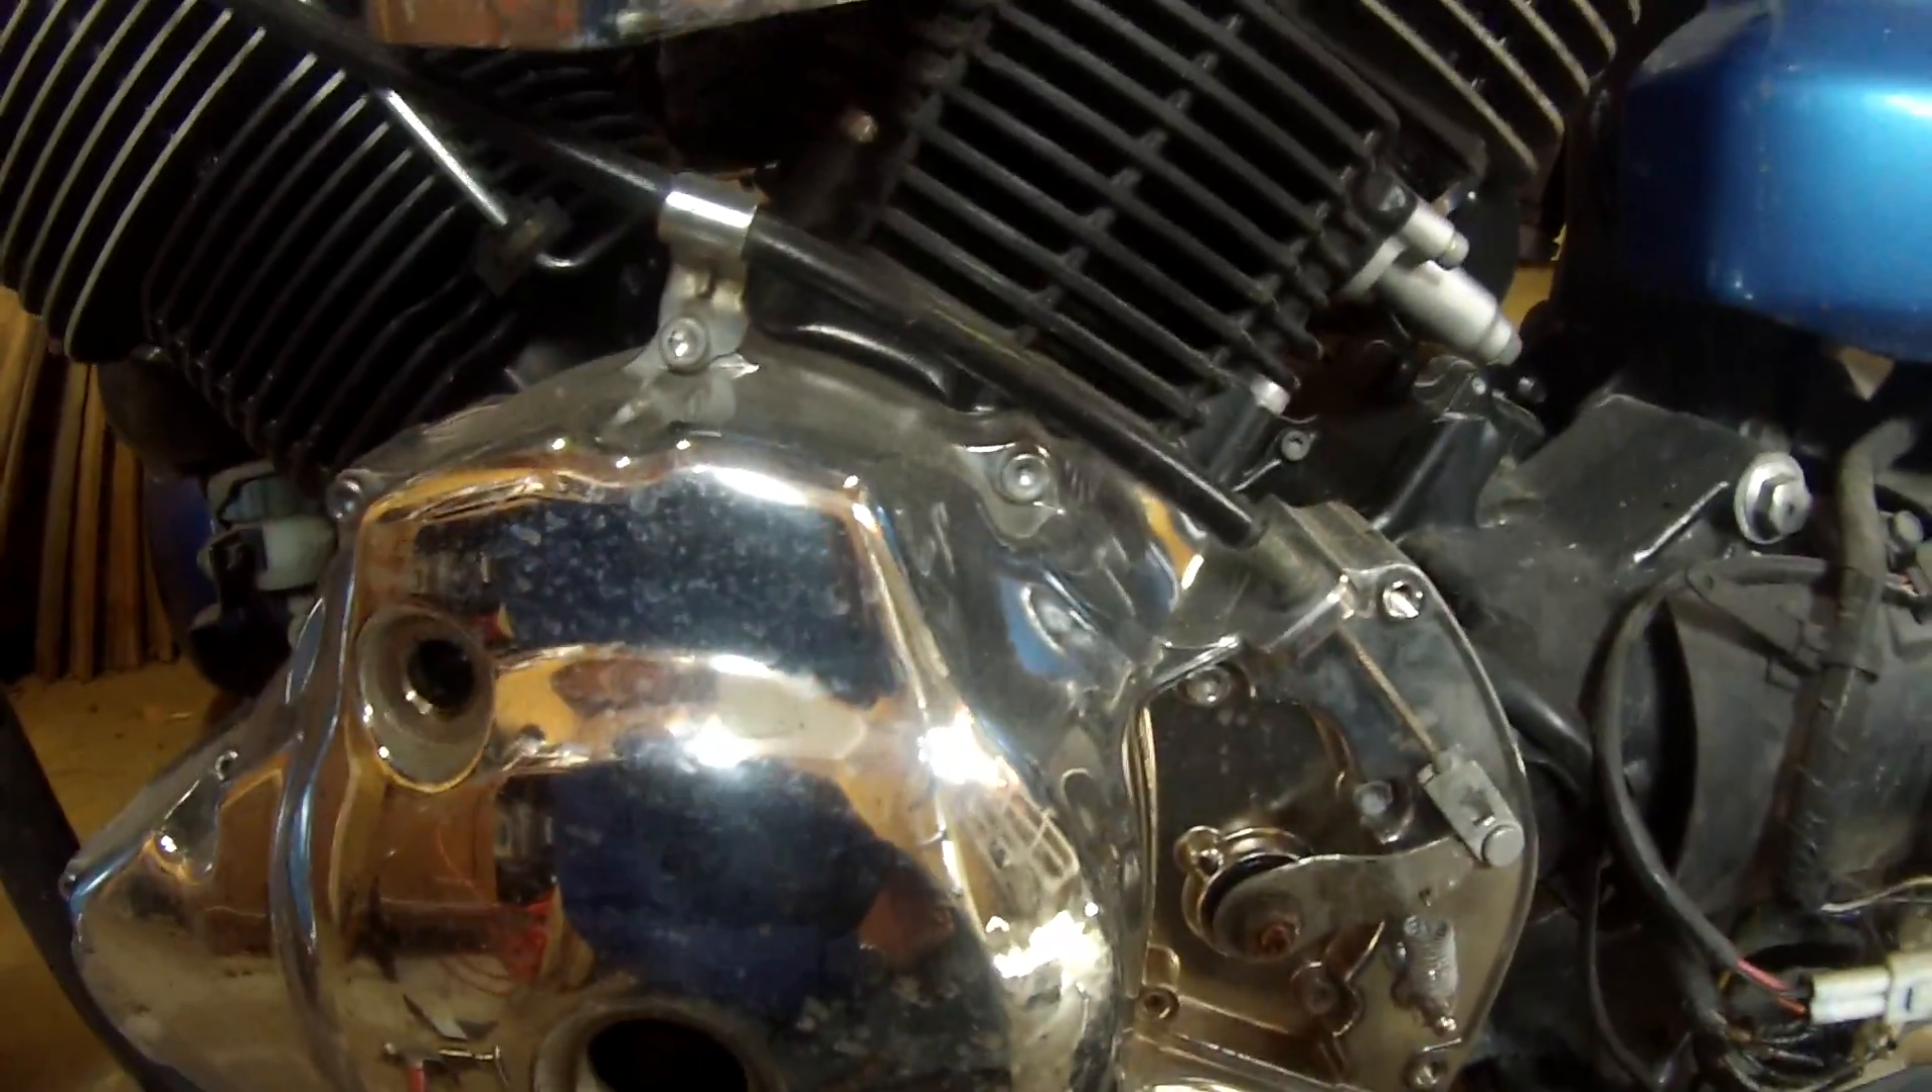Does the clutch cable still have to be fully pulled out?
Yes.